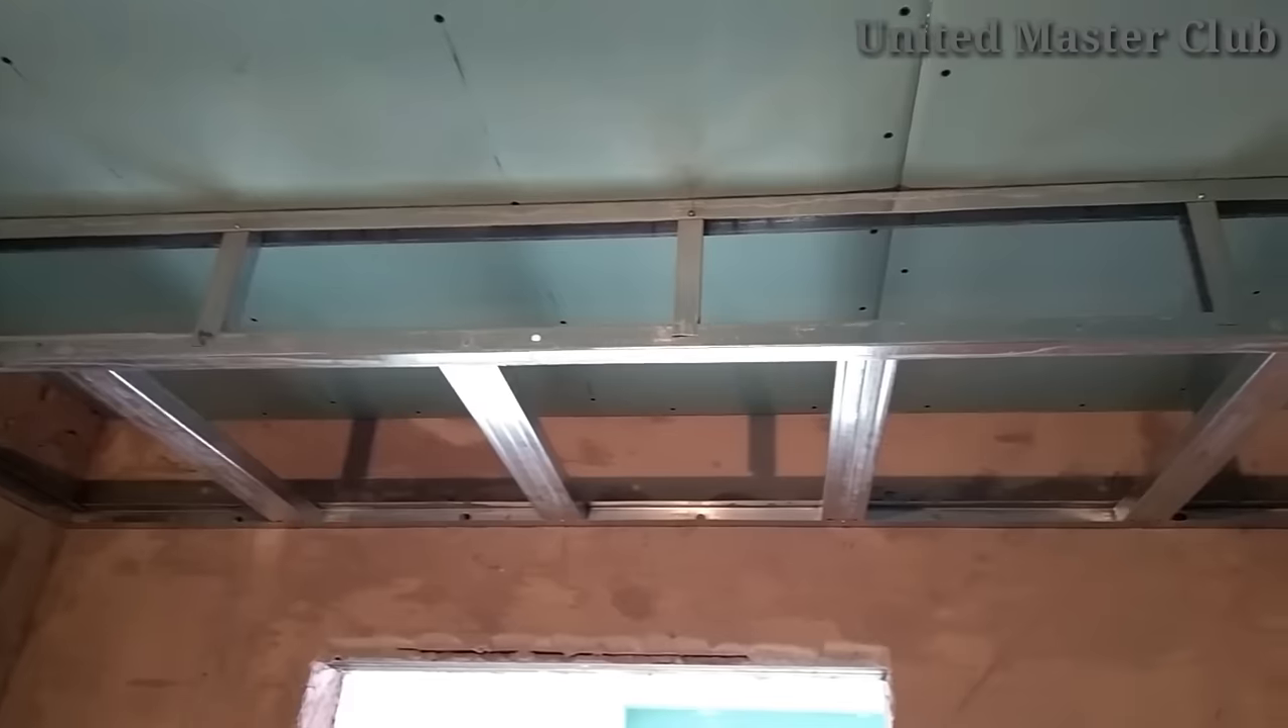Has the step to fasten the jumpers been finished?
Yes.